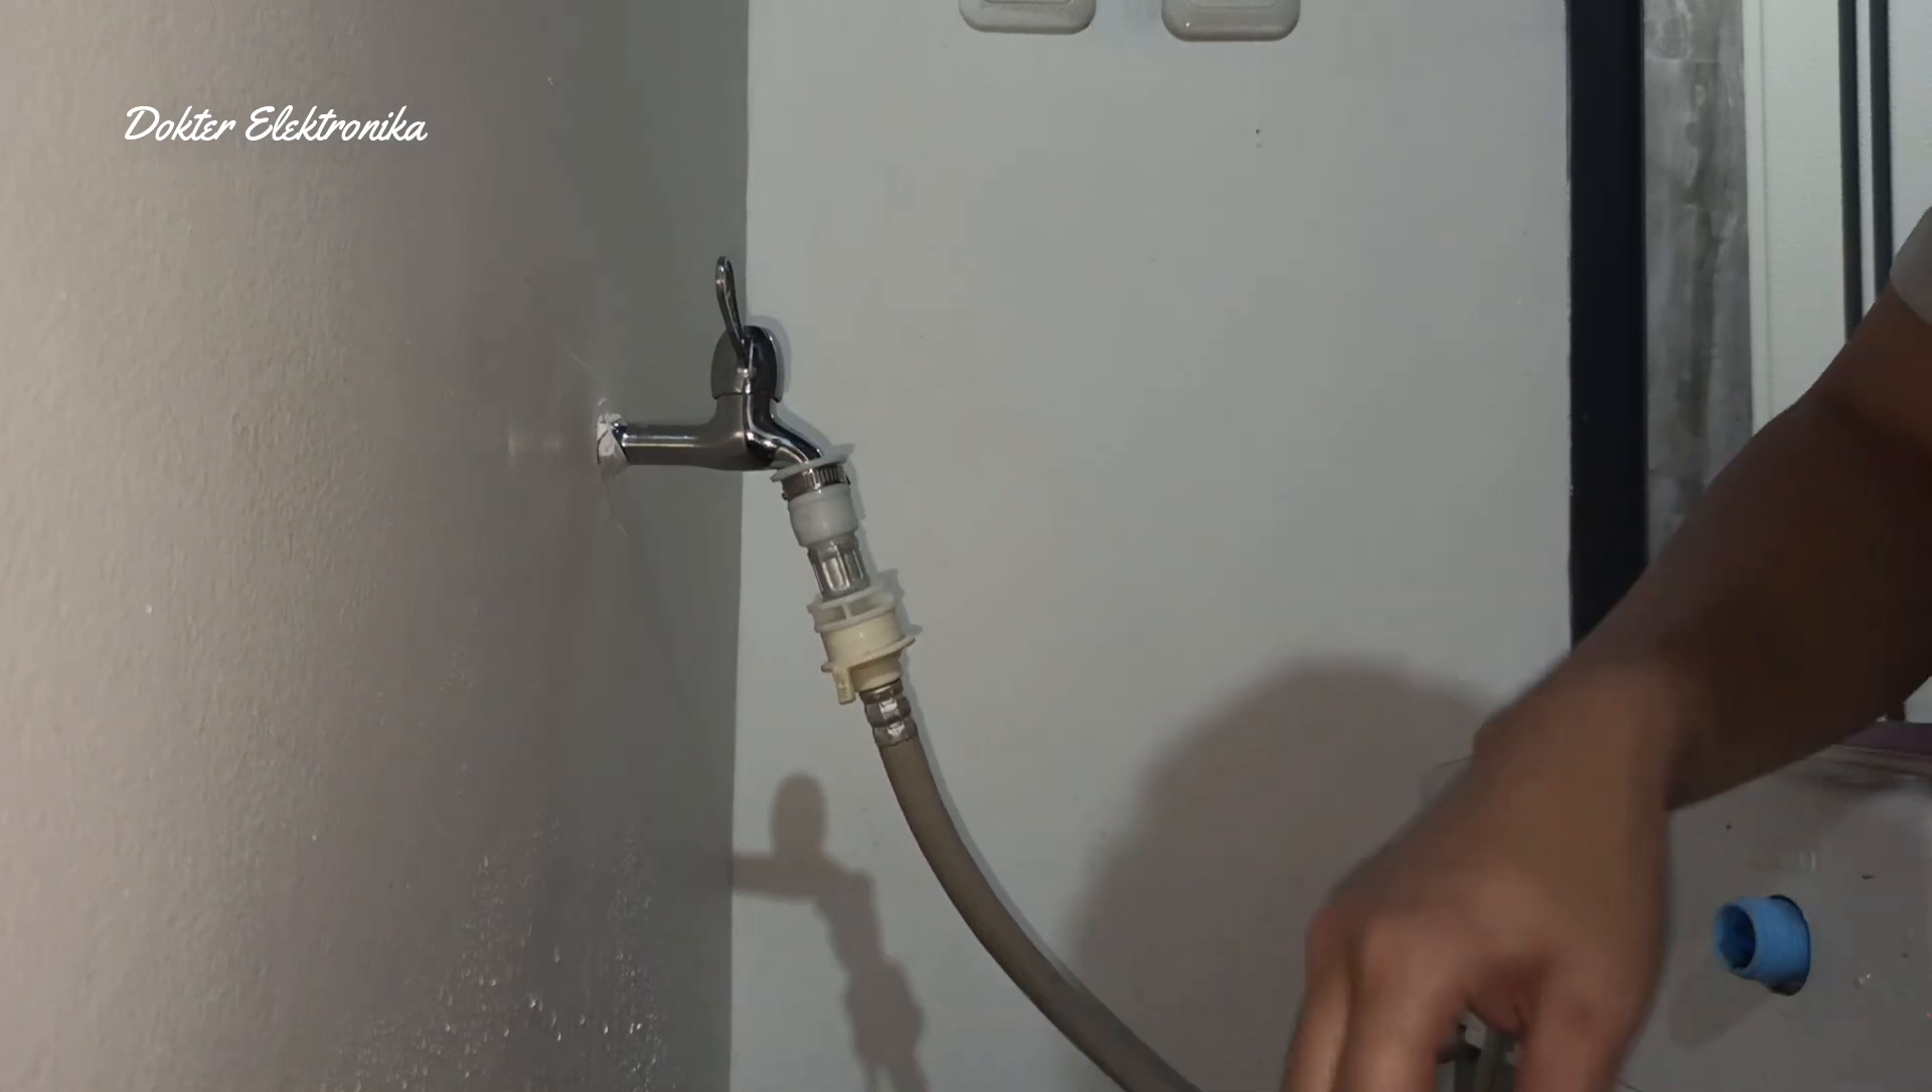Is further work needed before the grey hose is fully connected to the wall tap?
No.